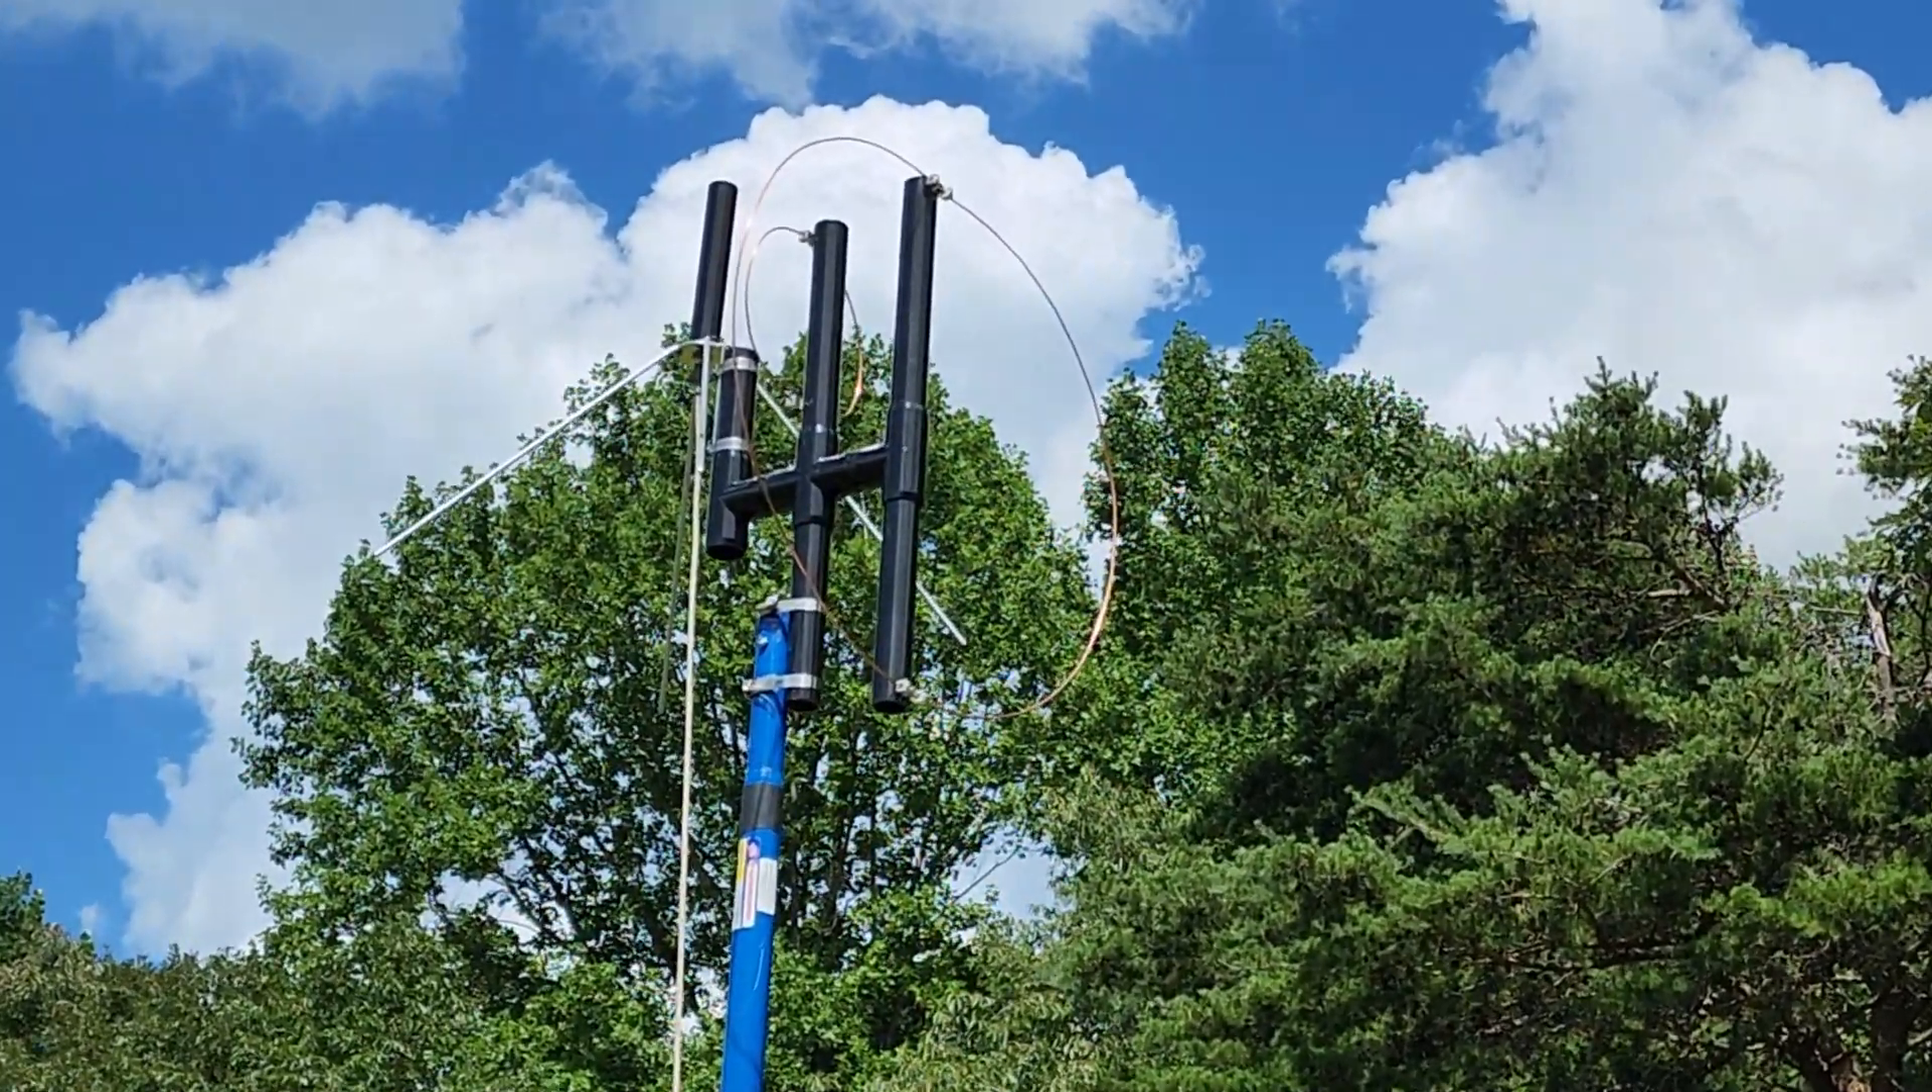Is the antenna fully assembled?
Yes.